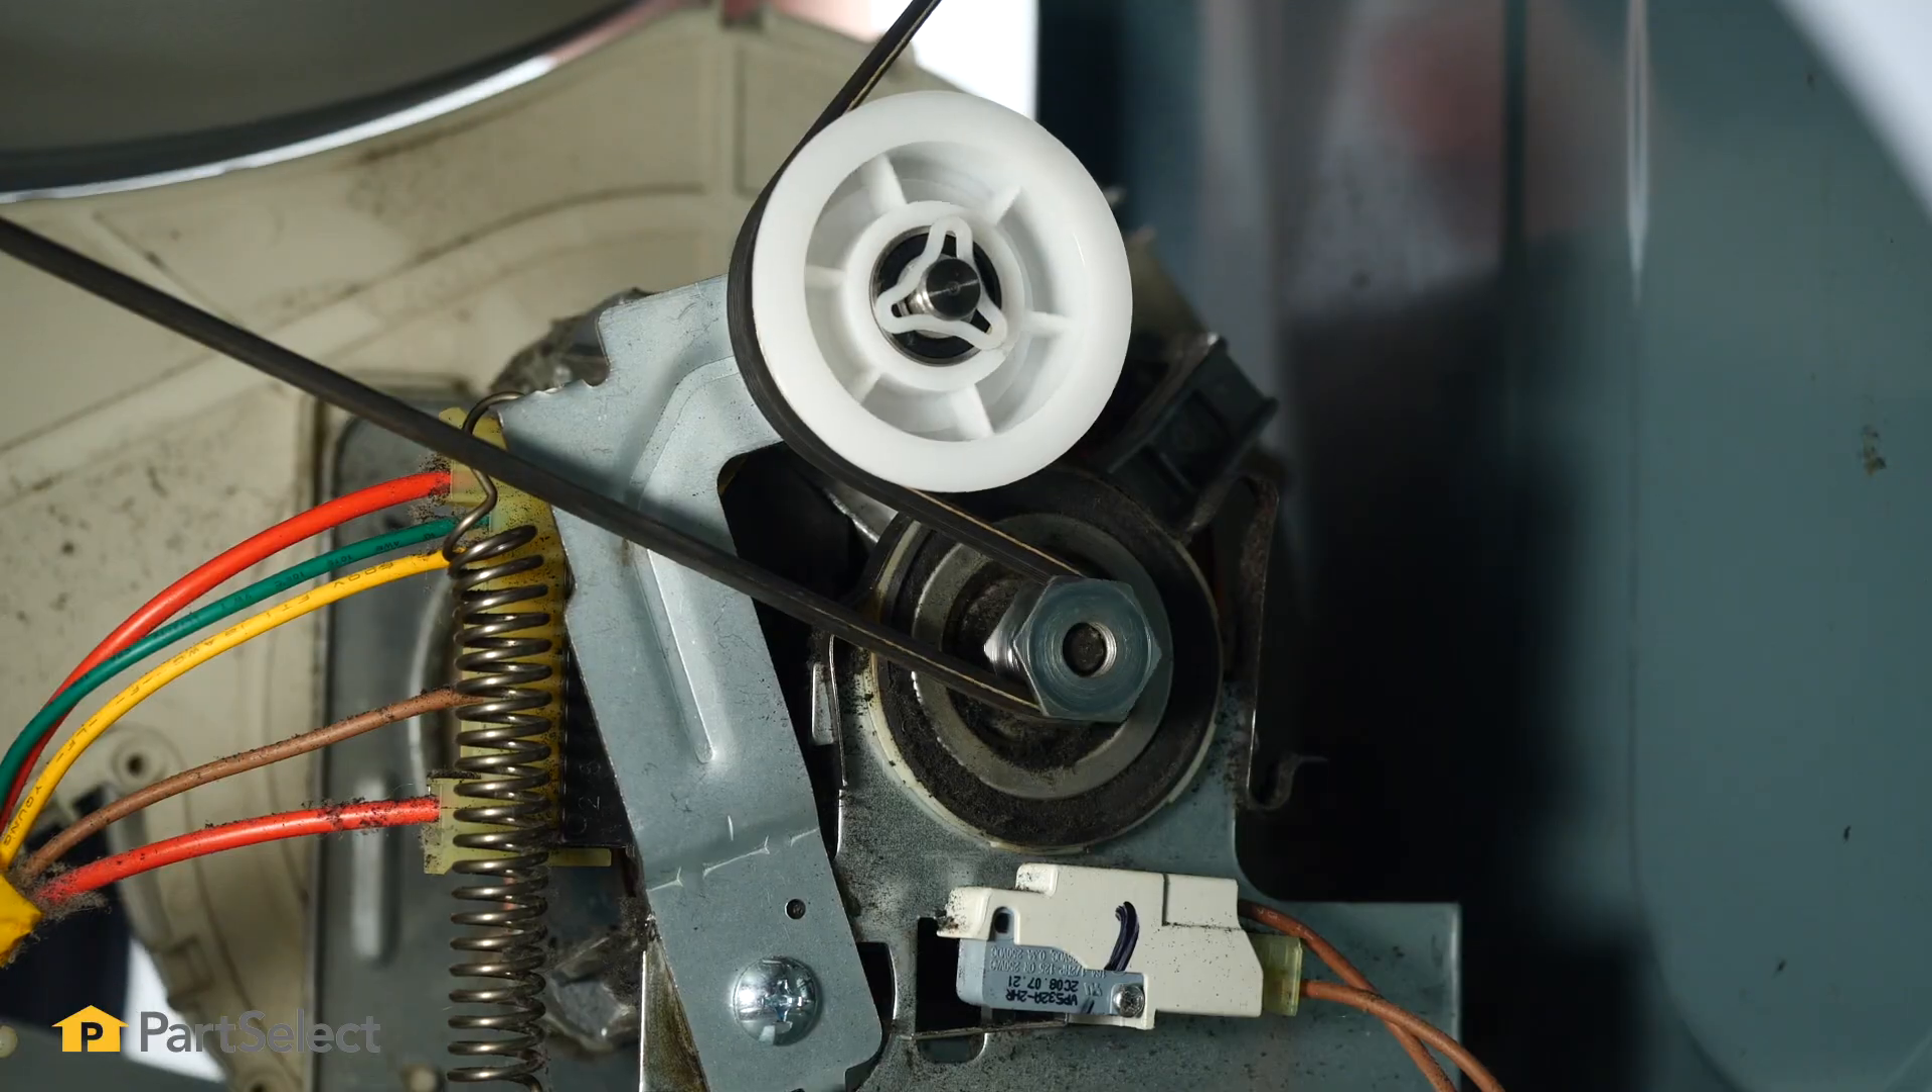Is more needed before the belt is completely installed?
No.